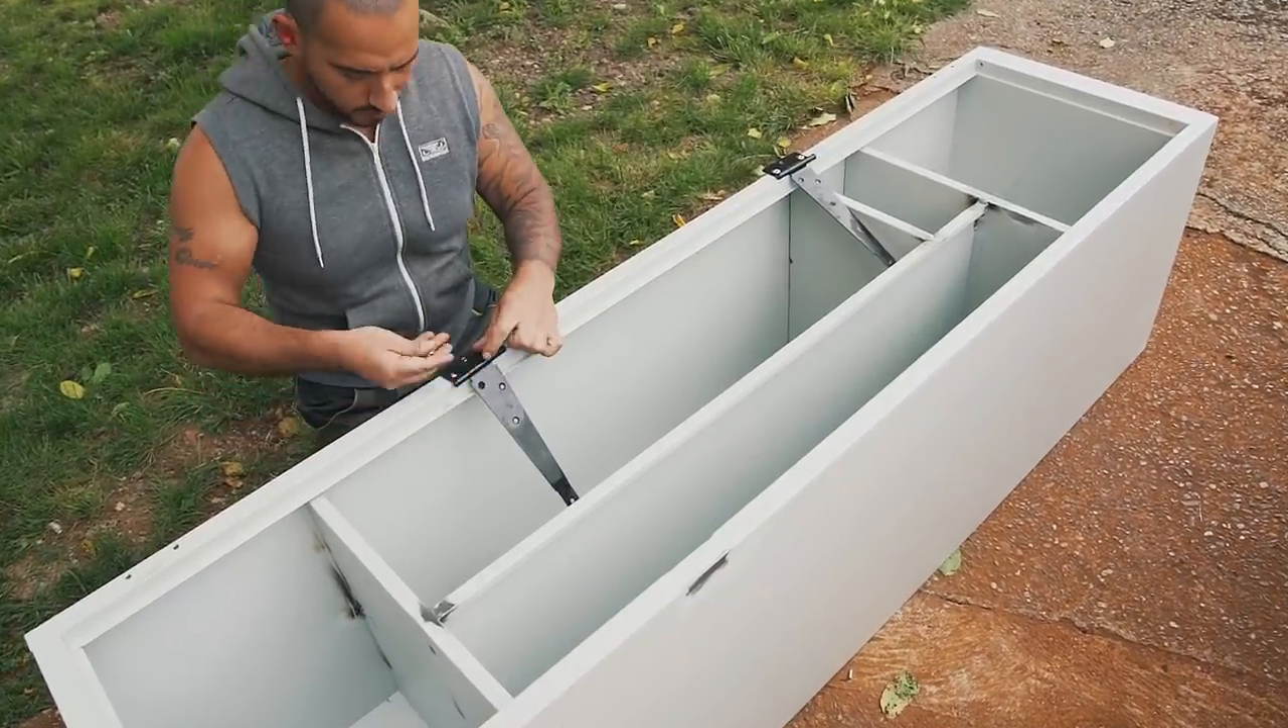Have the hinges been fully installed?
No.